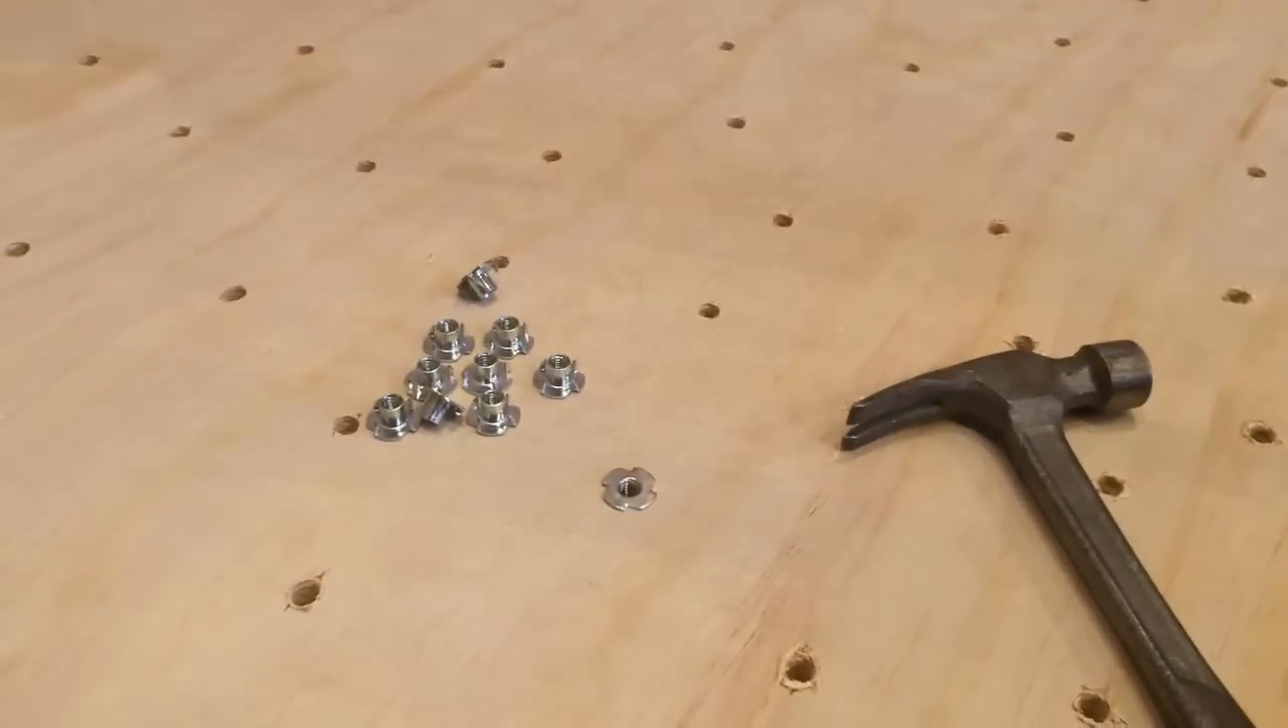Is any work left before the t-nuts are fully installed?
Yes.